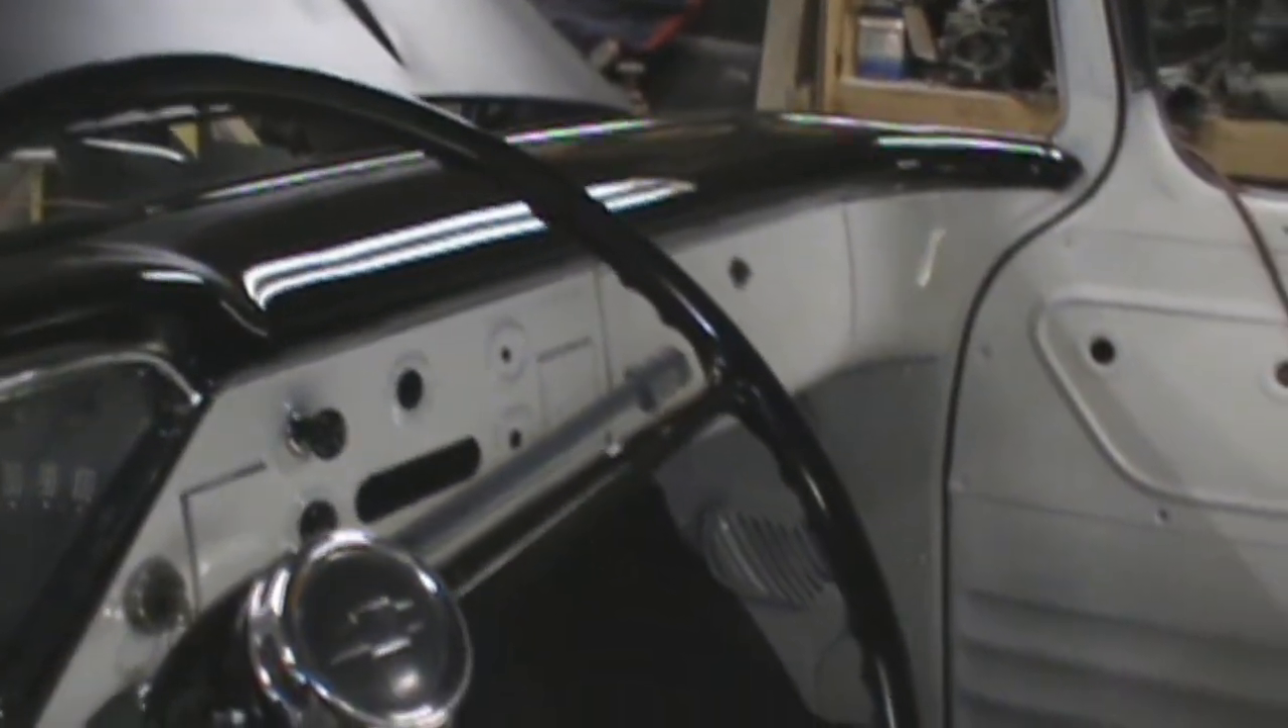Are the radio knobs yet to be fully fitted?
Yes.